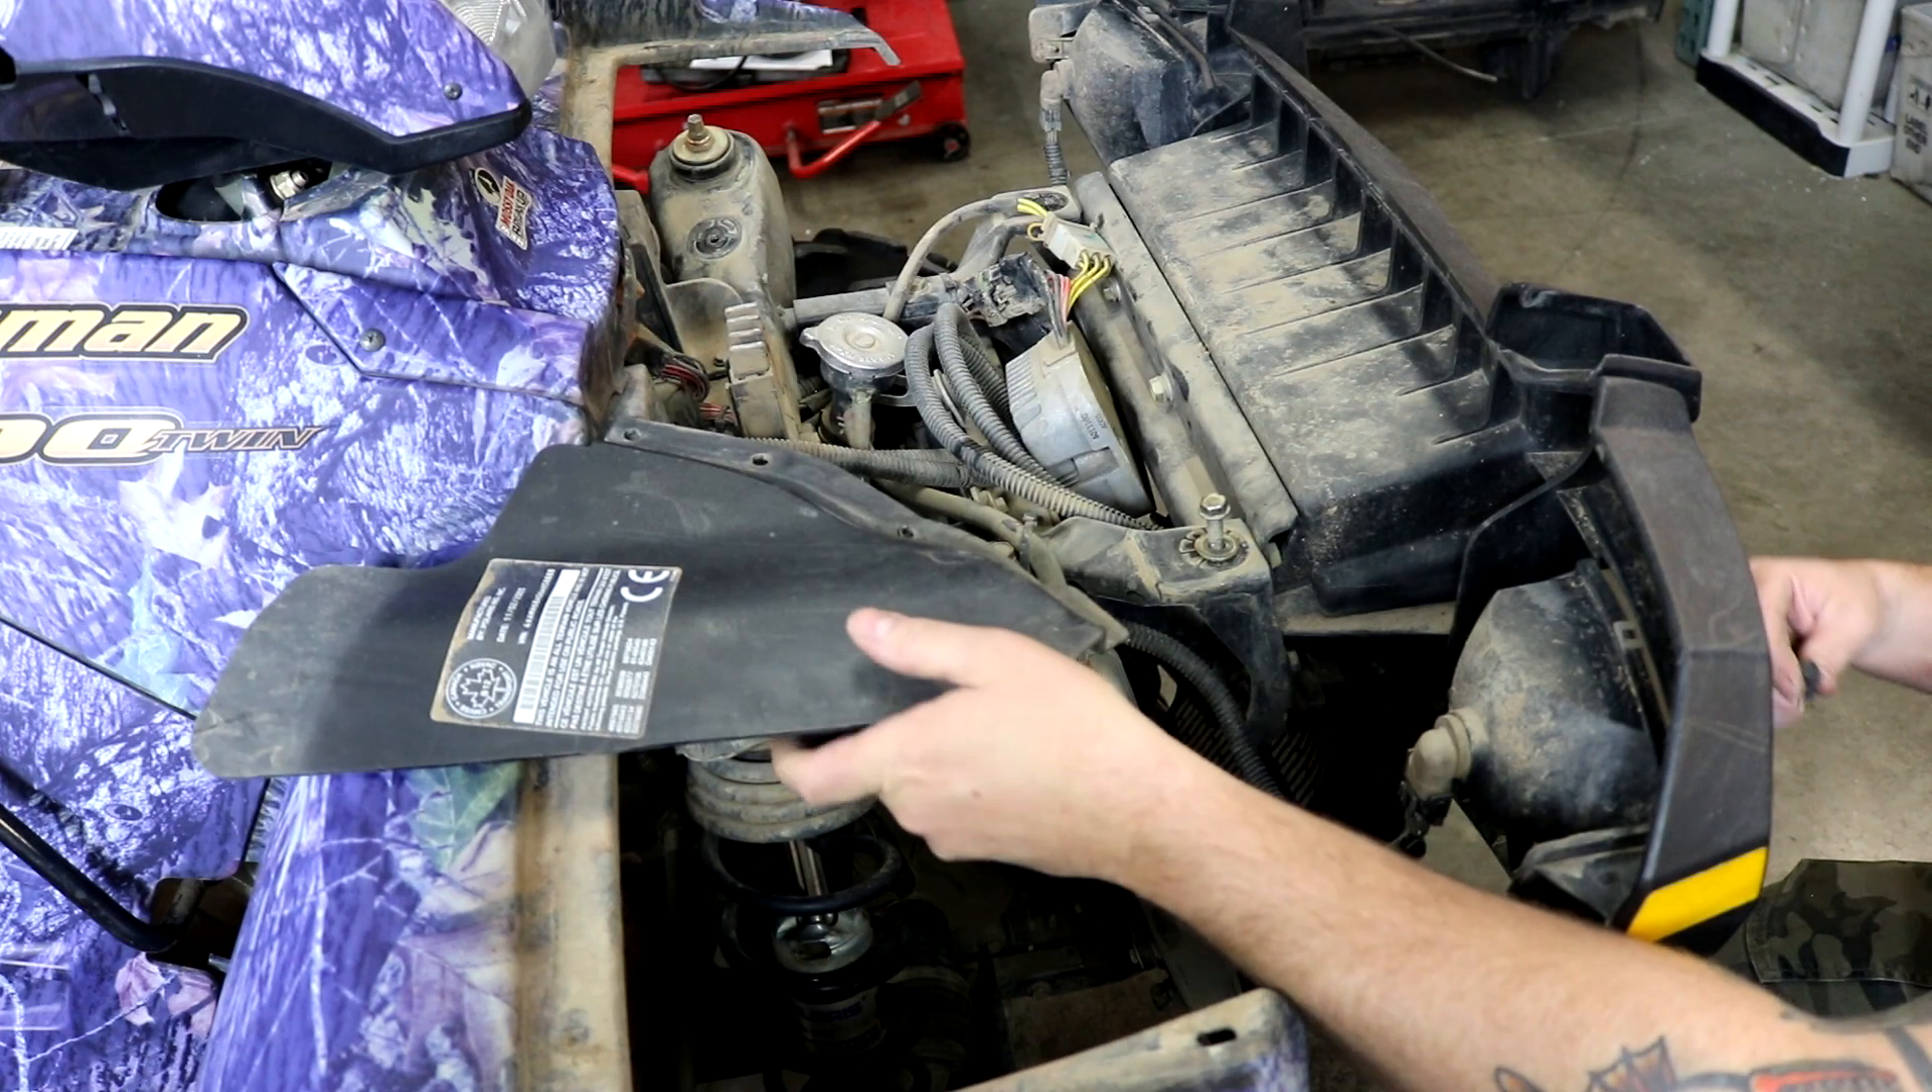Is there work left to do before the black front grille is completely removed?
Yes.